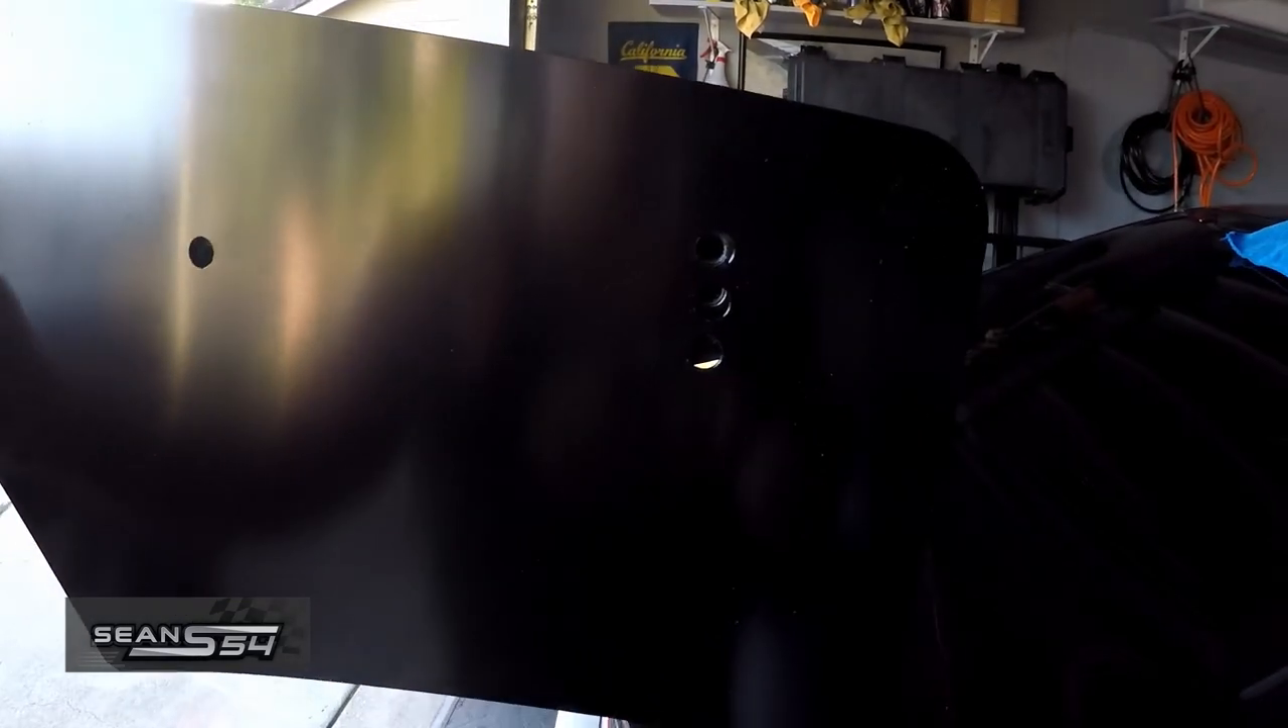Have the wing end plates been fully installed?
No.